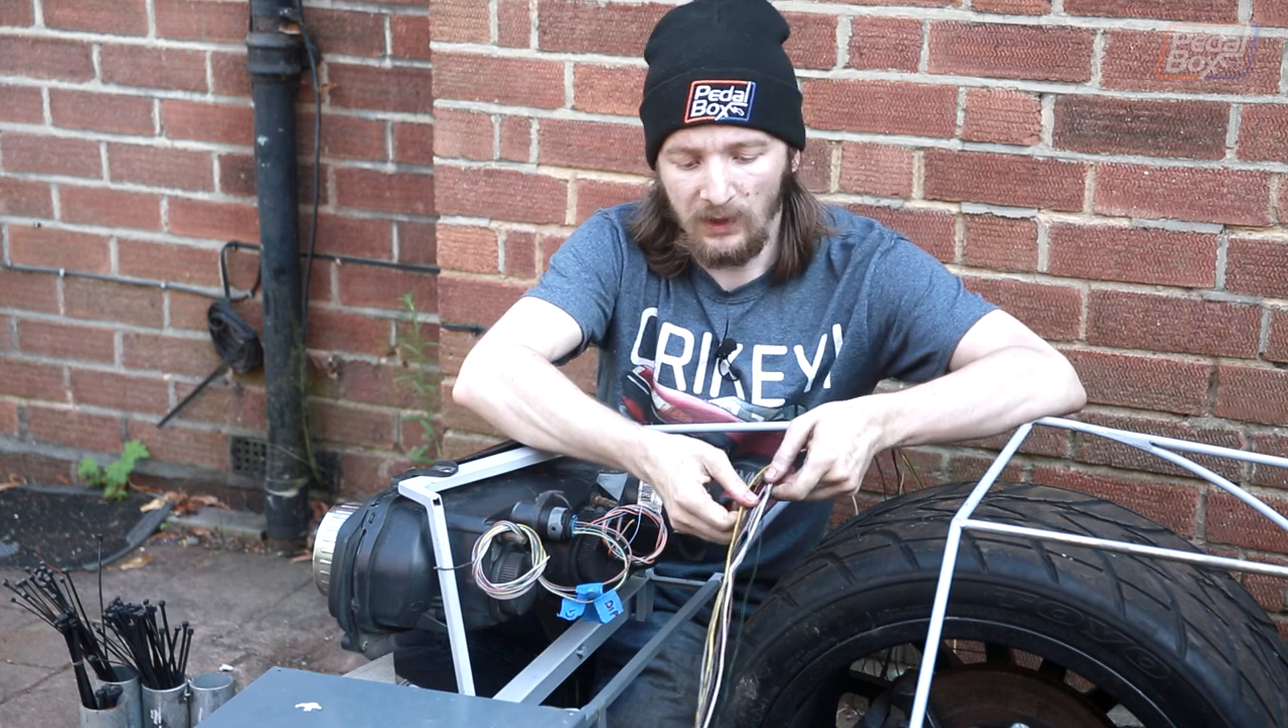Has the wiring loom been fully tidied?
No.